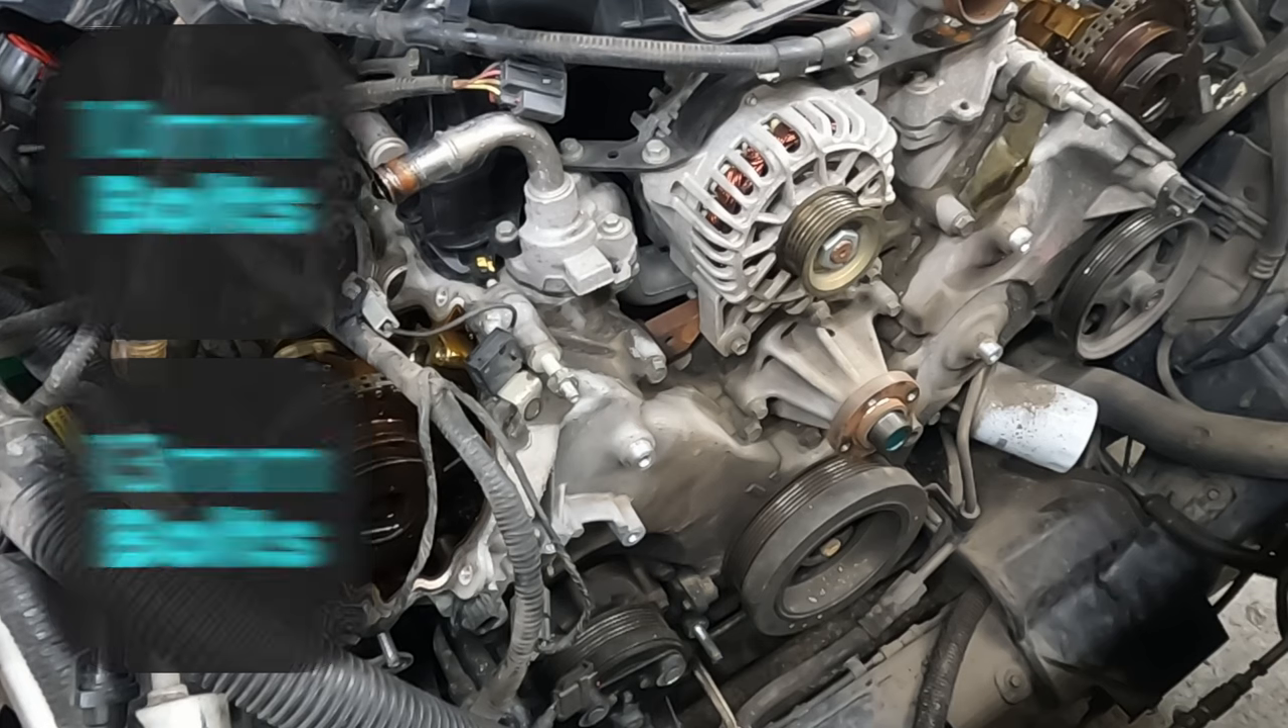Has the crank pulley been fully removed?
No.